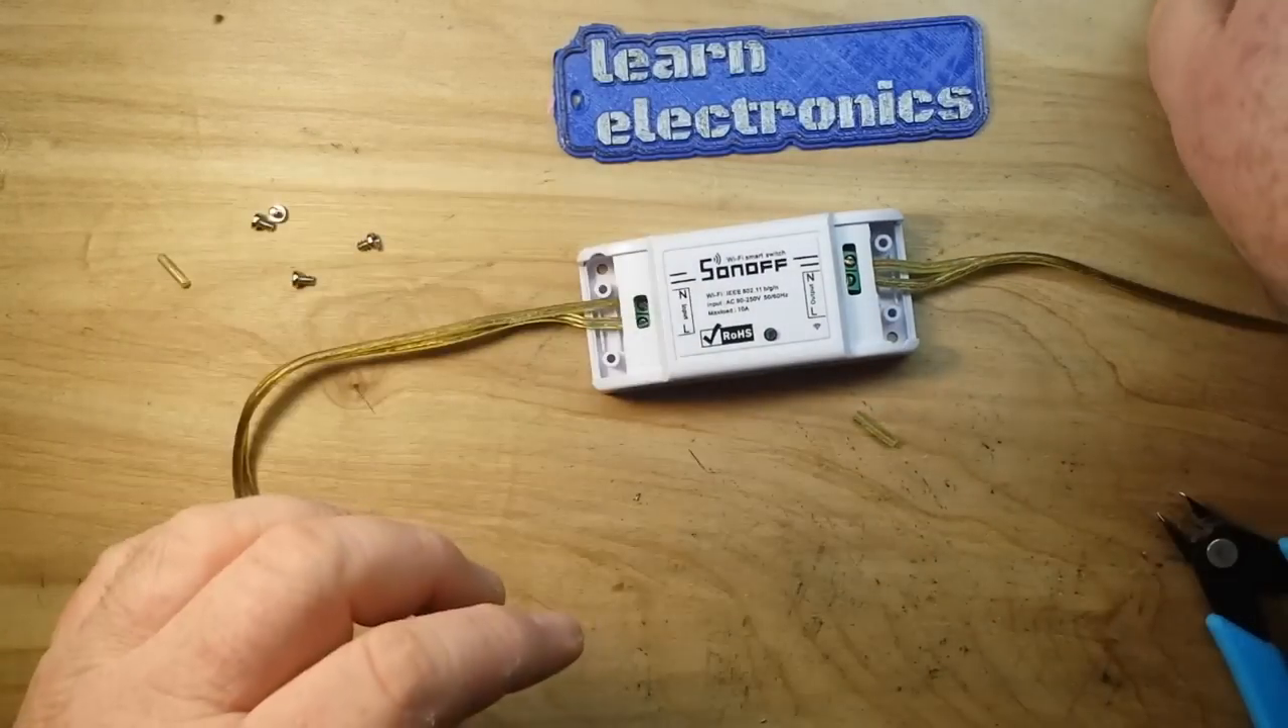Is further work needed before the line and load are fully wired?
No.